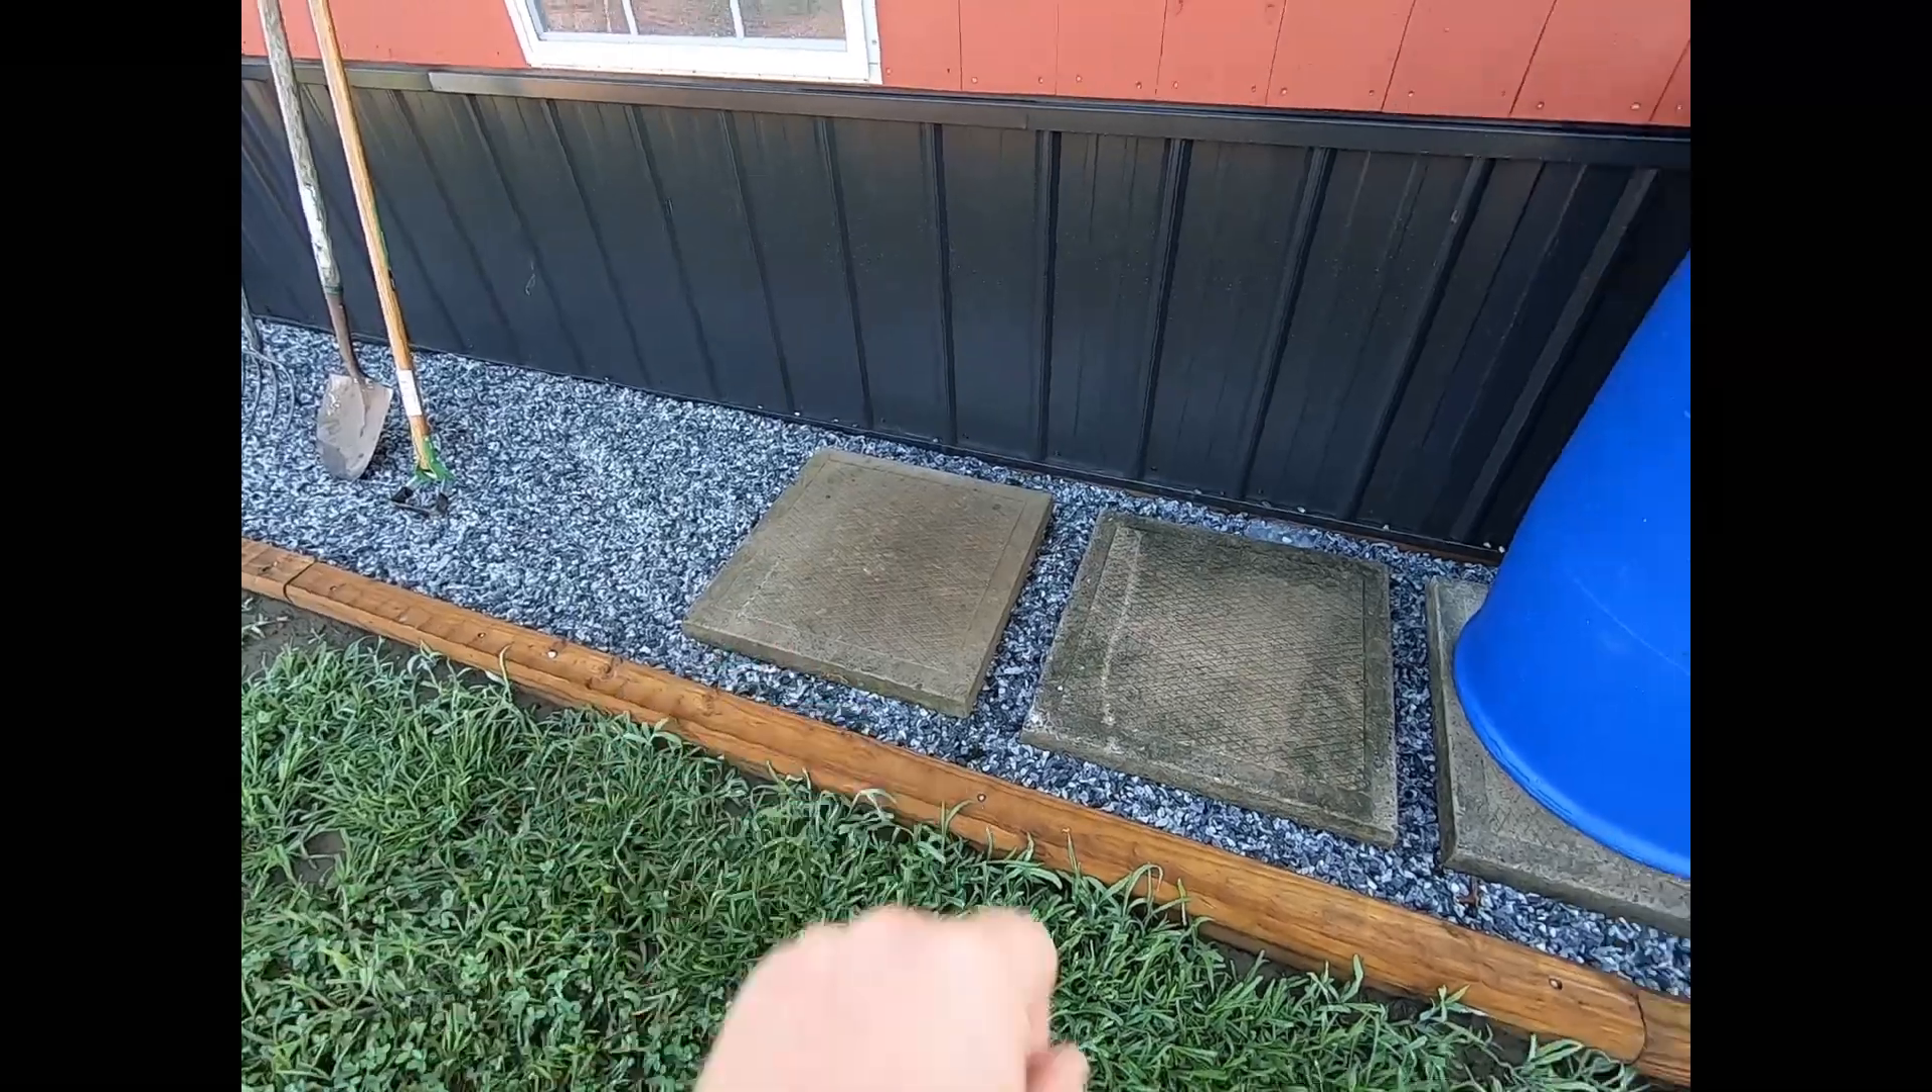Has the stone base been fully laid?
Yes.